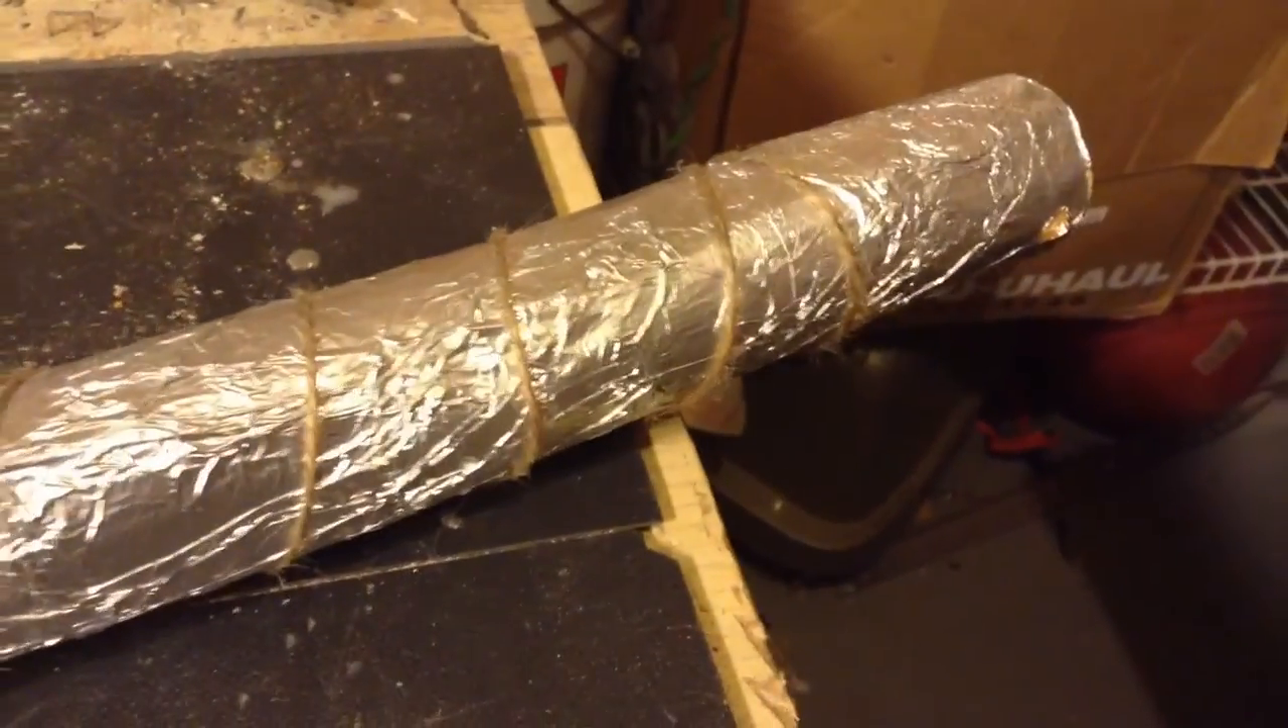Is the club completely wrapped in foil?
Yes.